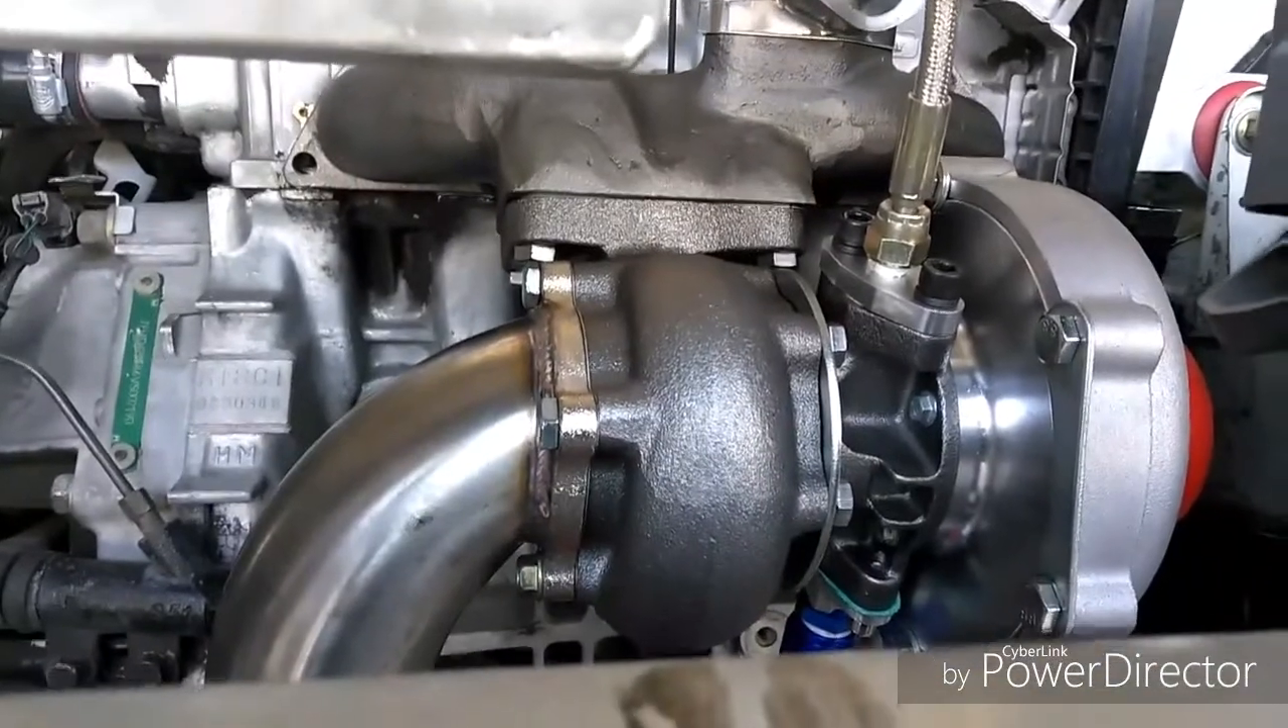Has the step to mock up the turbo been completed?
Yes.